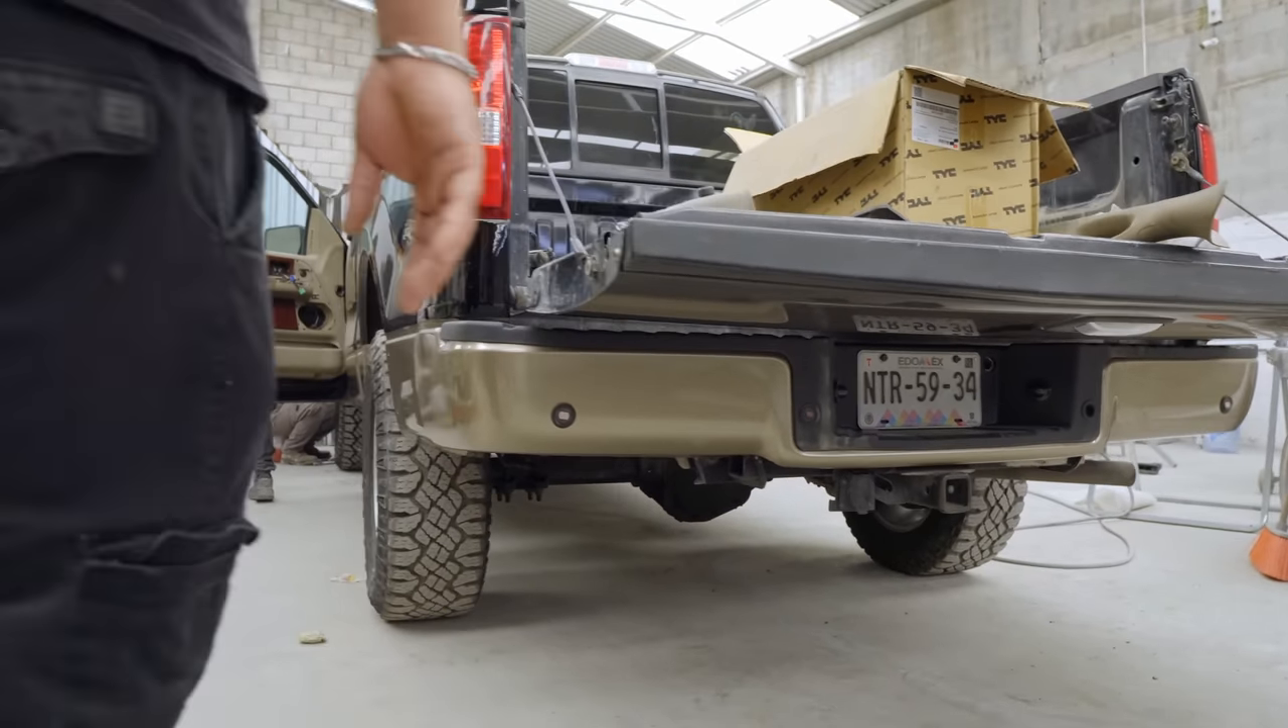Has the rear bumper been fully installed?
Yes.